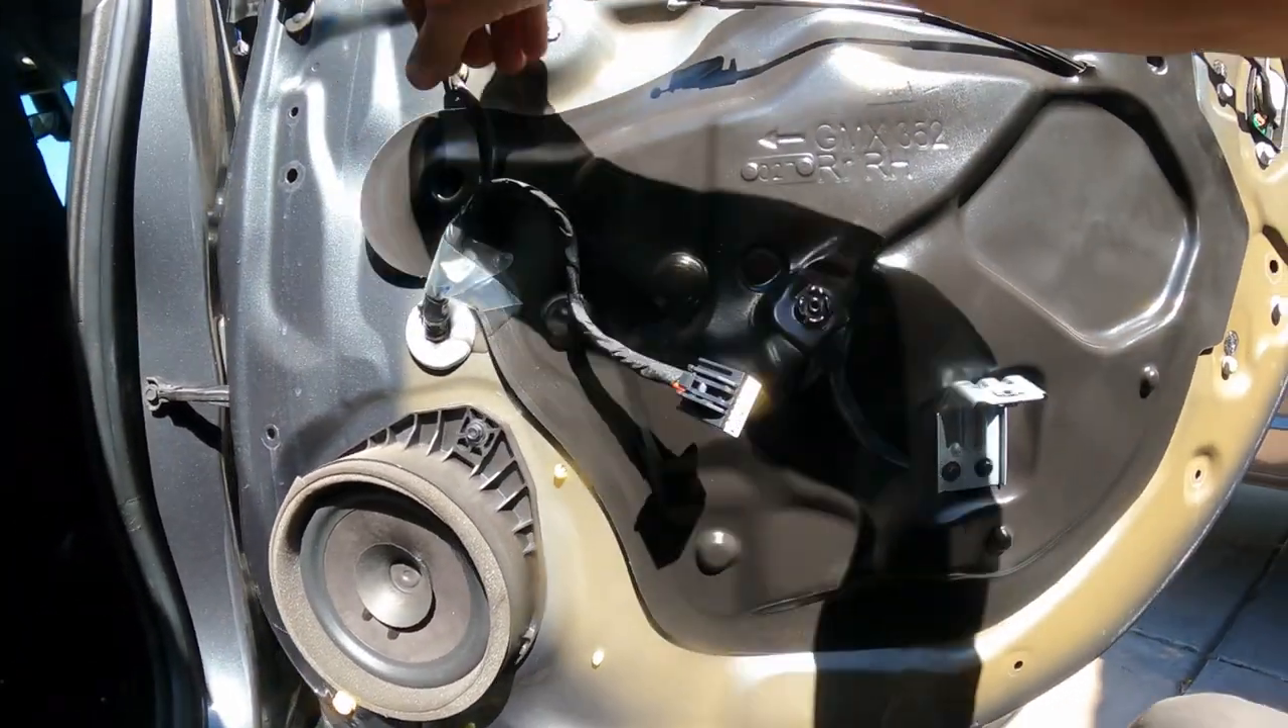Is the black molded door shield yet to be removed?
Yes.